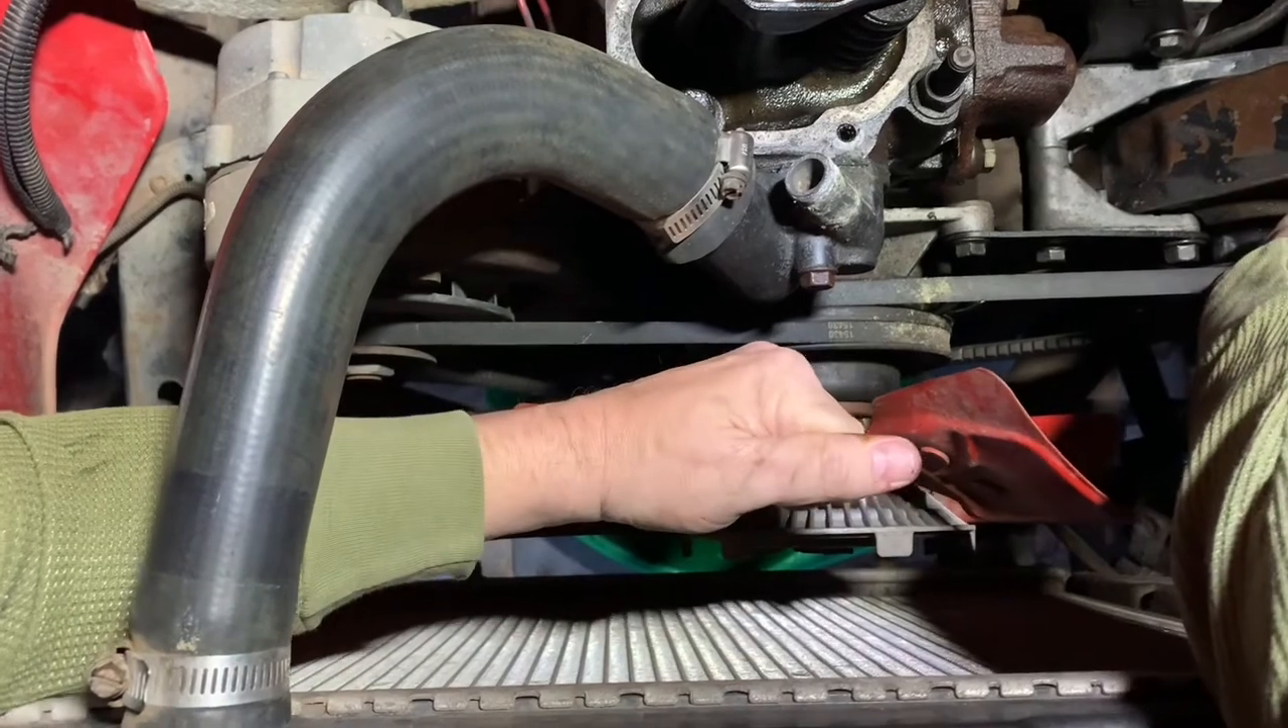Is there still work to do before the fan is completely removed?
Yes.